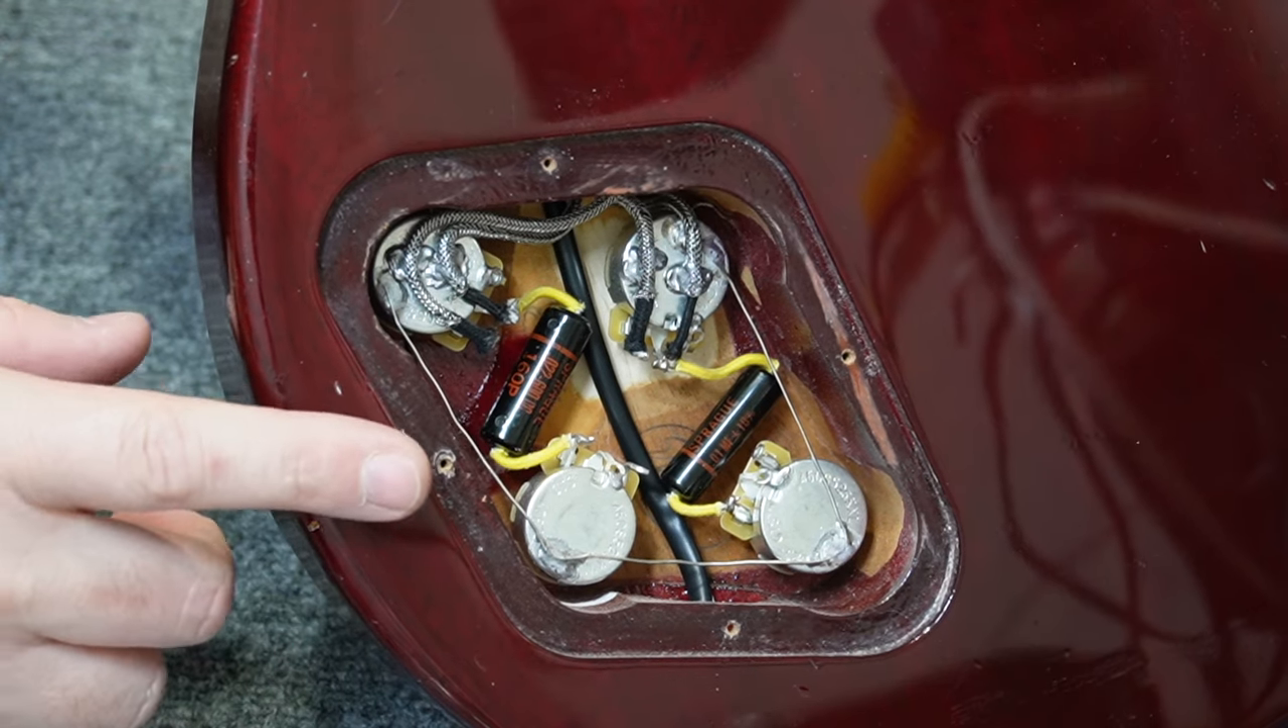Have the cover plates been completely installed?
No.